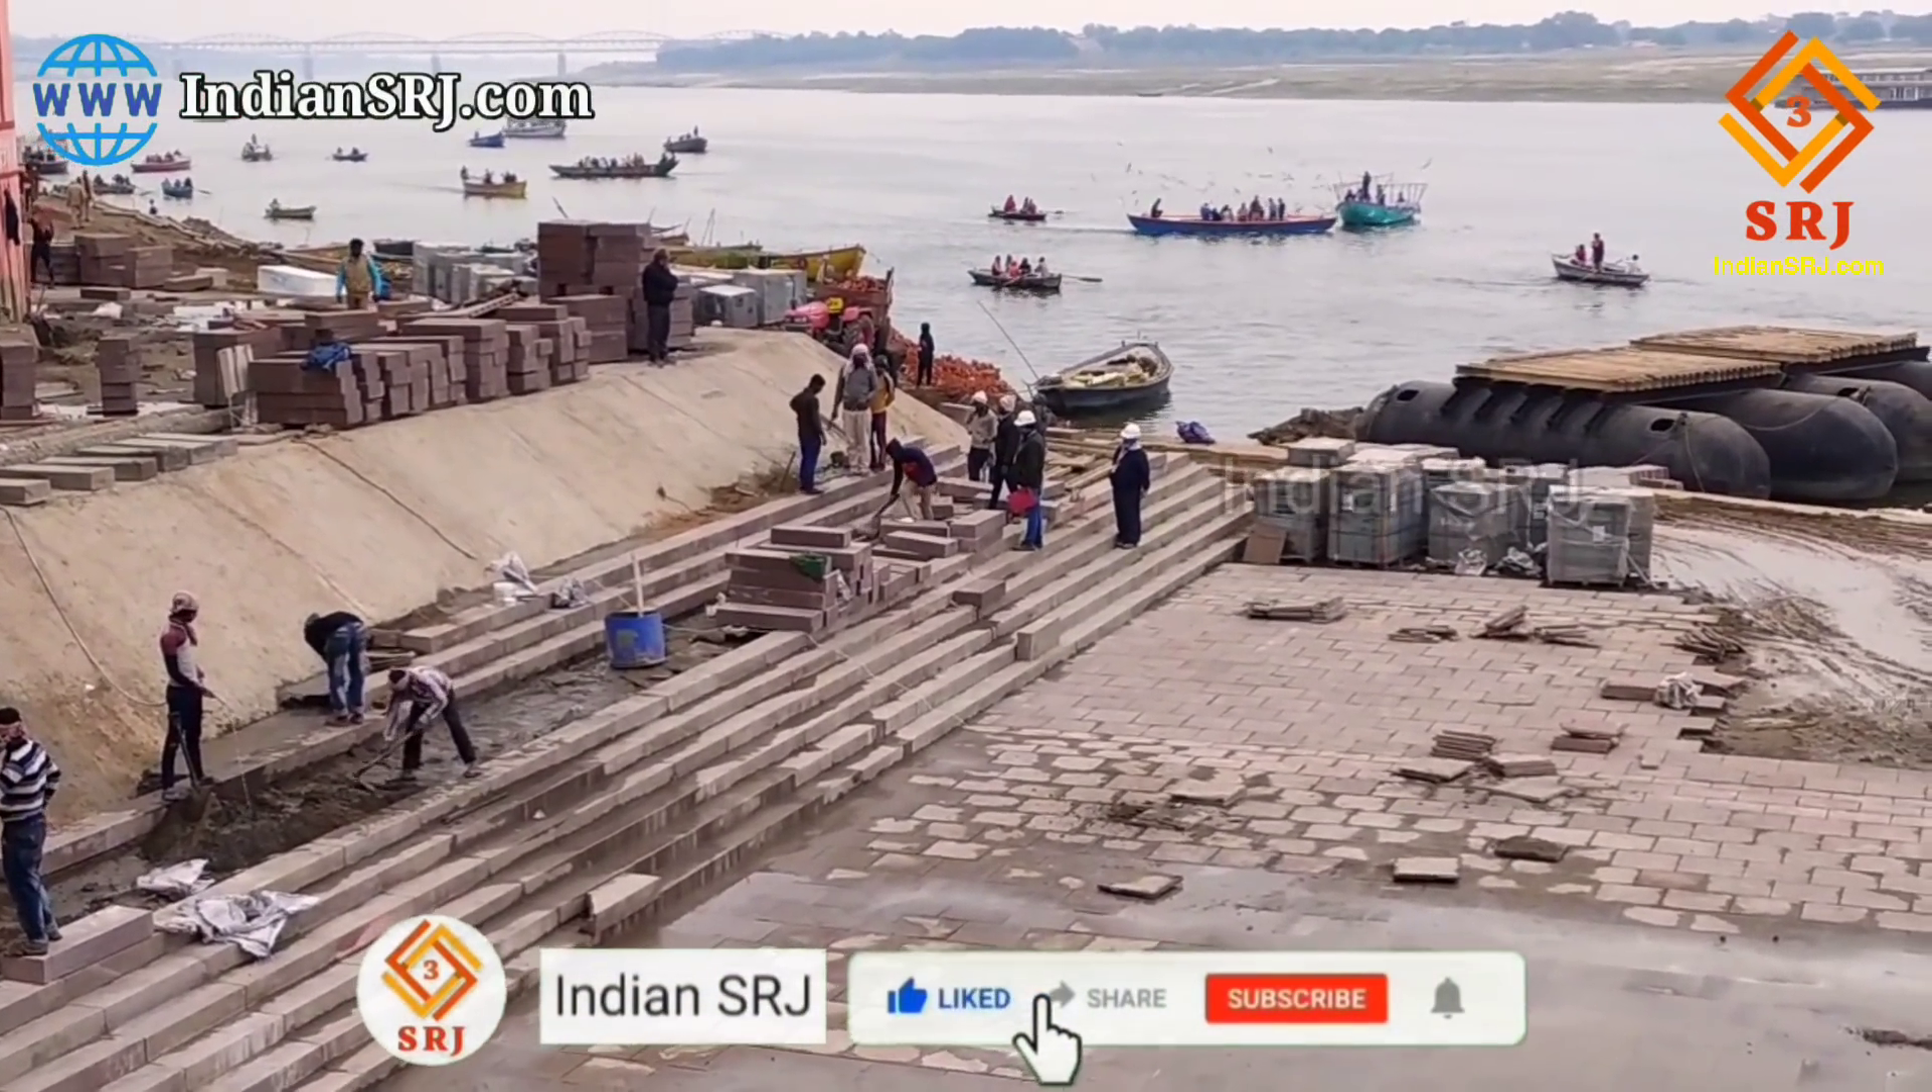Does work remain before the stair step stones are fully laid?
Yes.